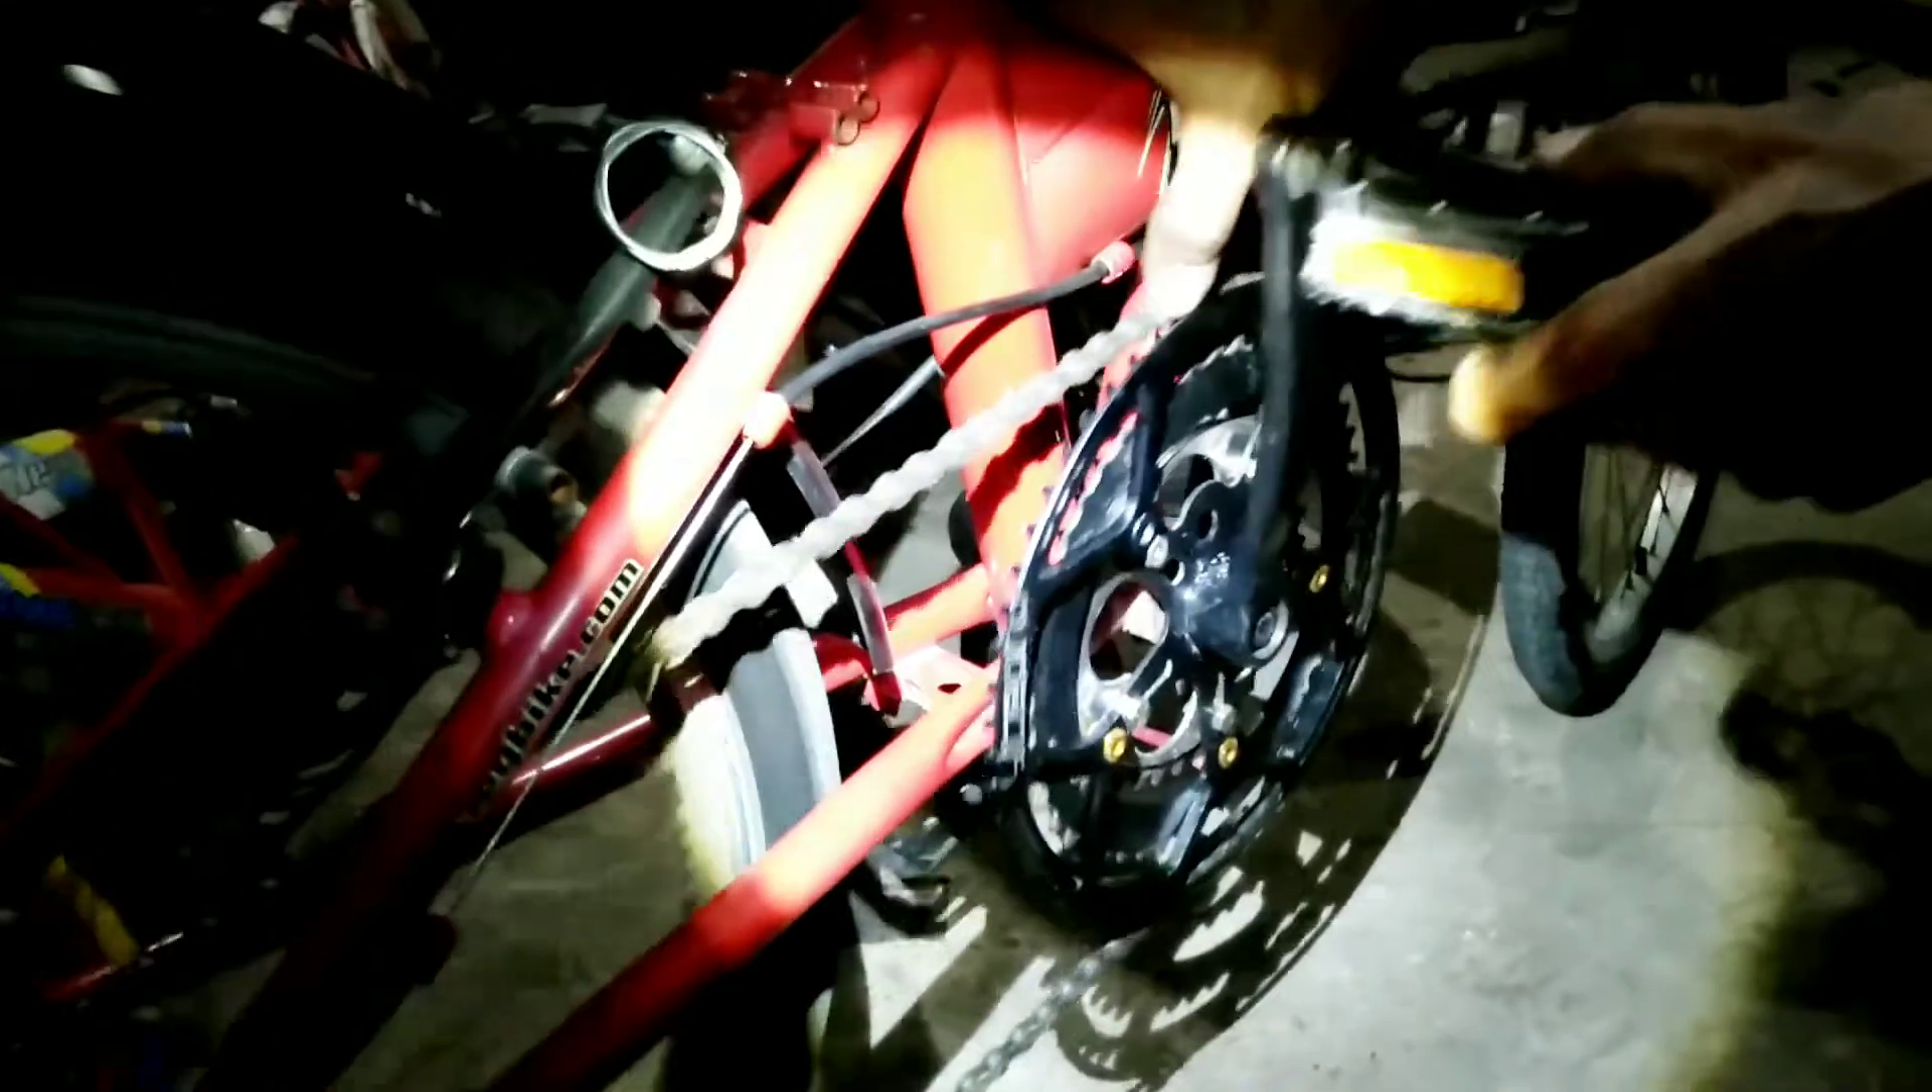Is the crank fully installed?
Yes.